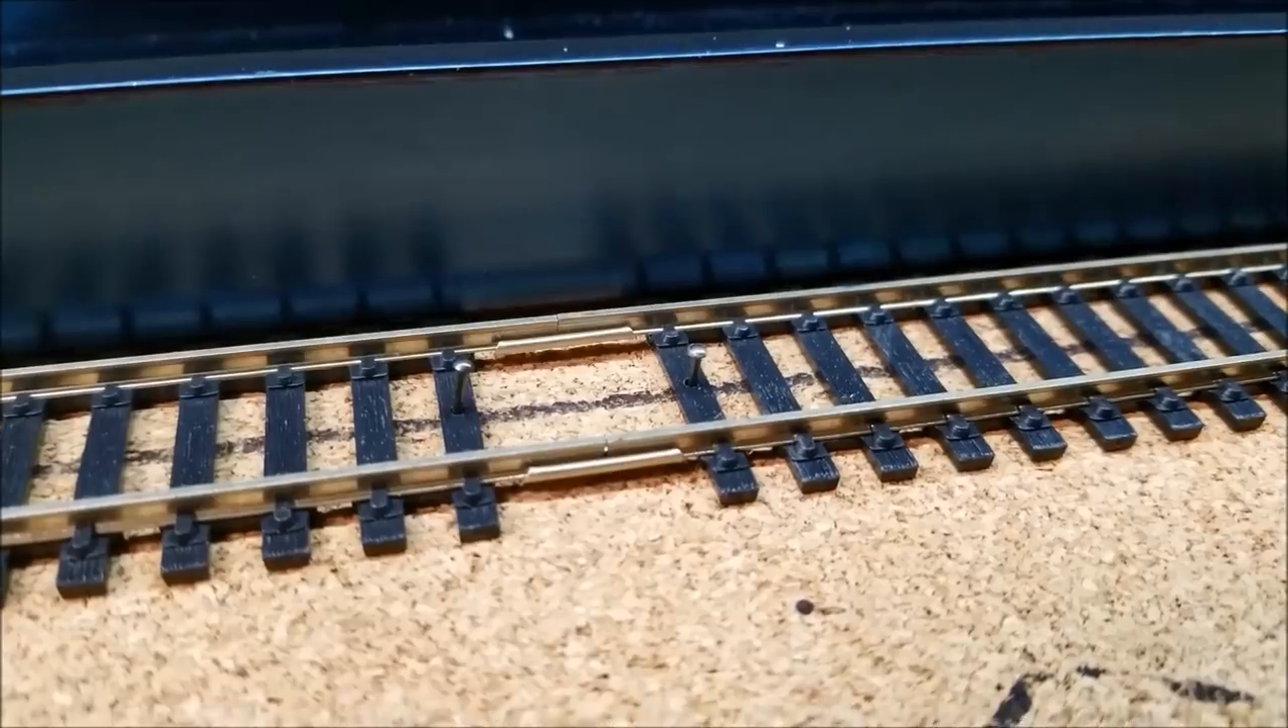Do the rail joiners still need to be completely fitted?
No.